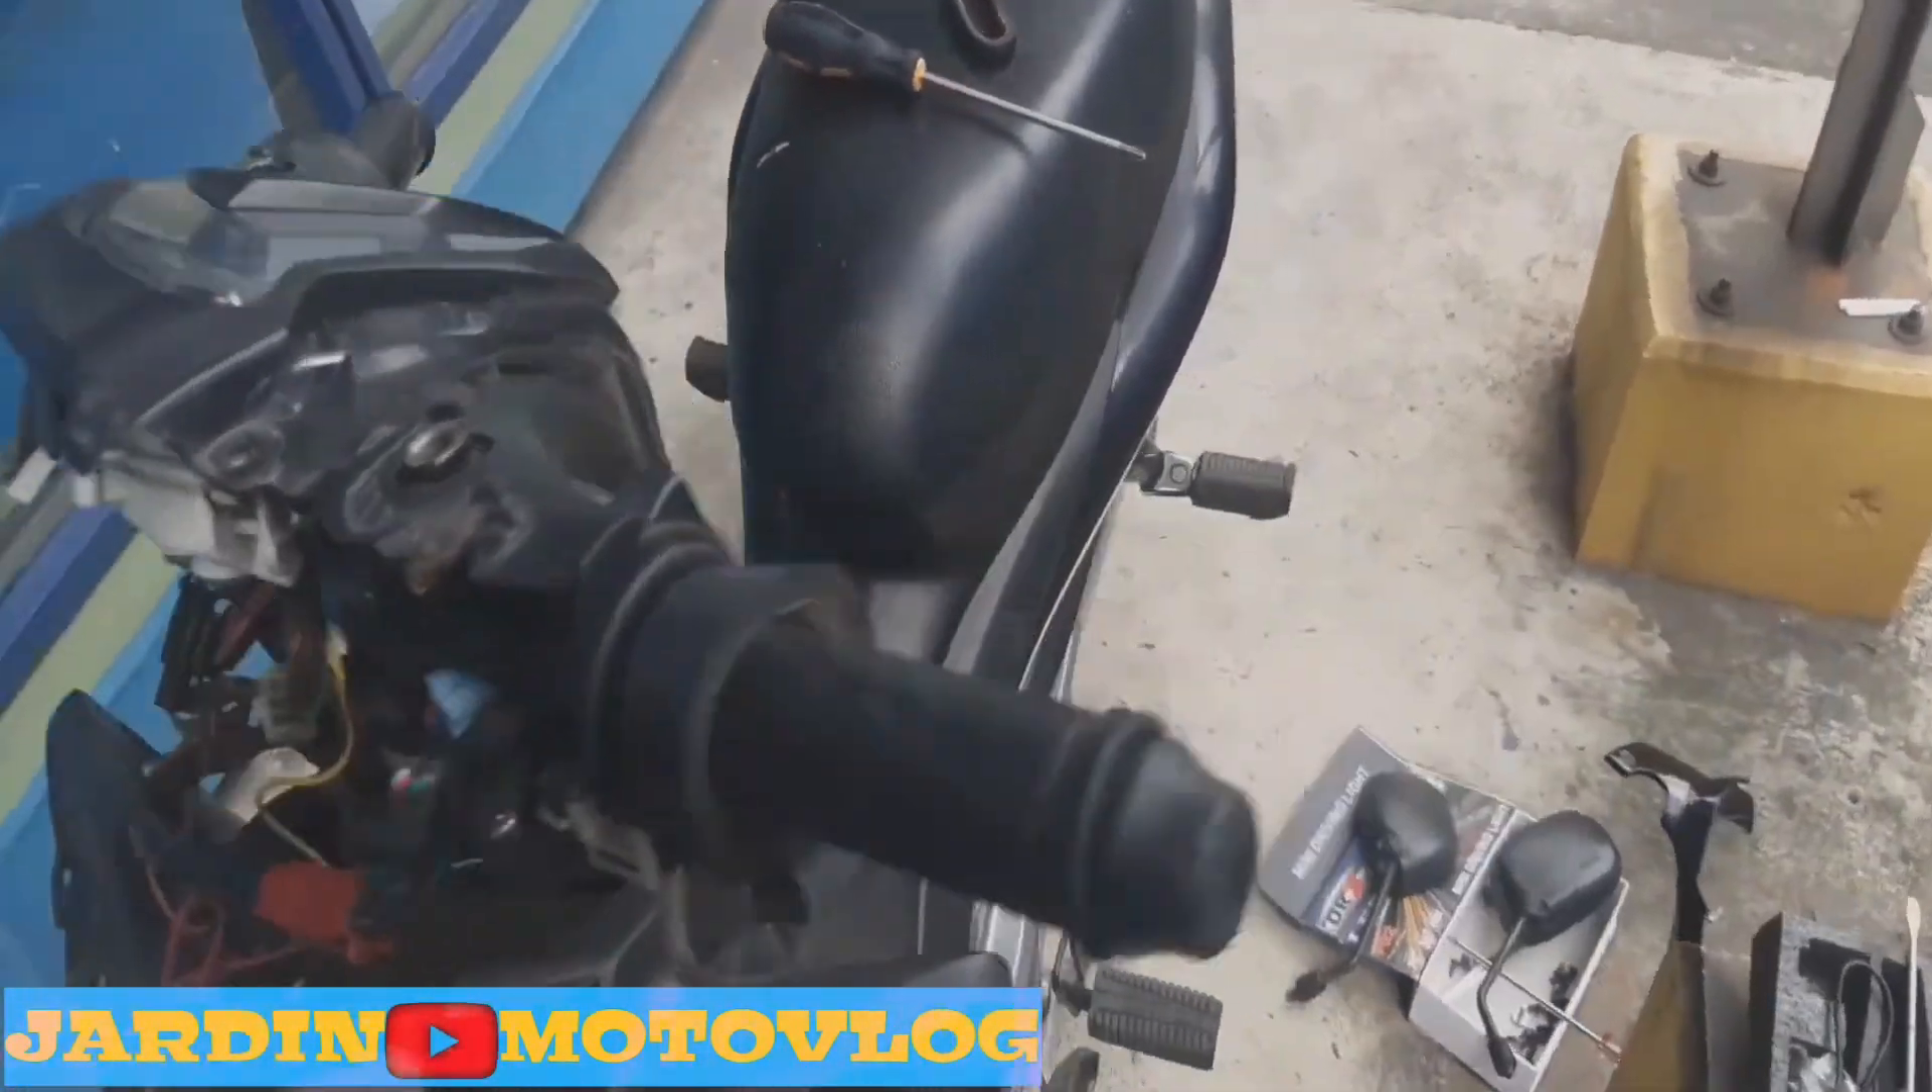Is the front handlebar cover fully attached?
No.